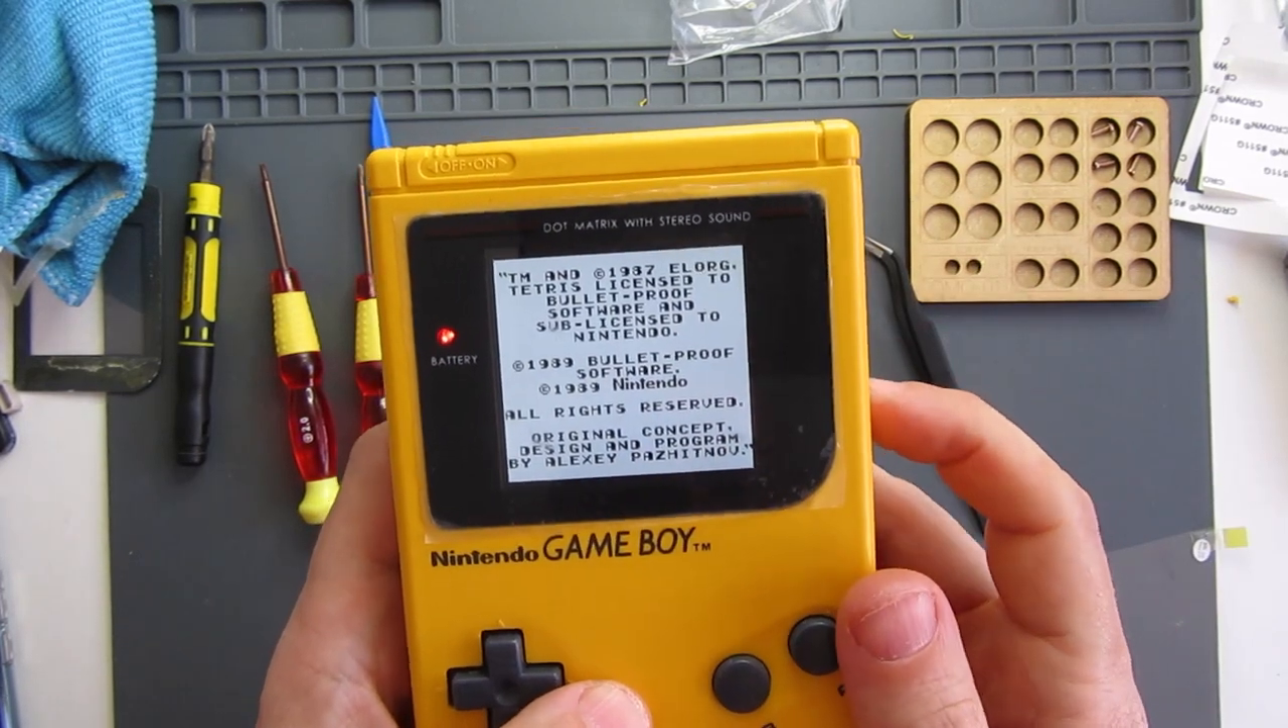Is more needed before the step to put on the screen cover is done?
No.